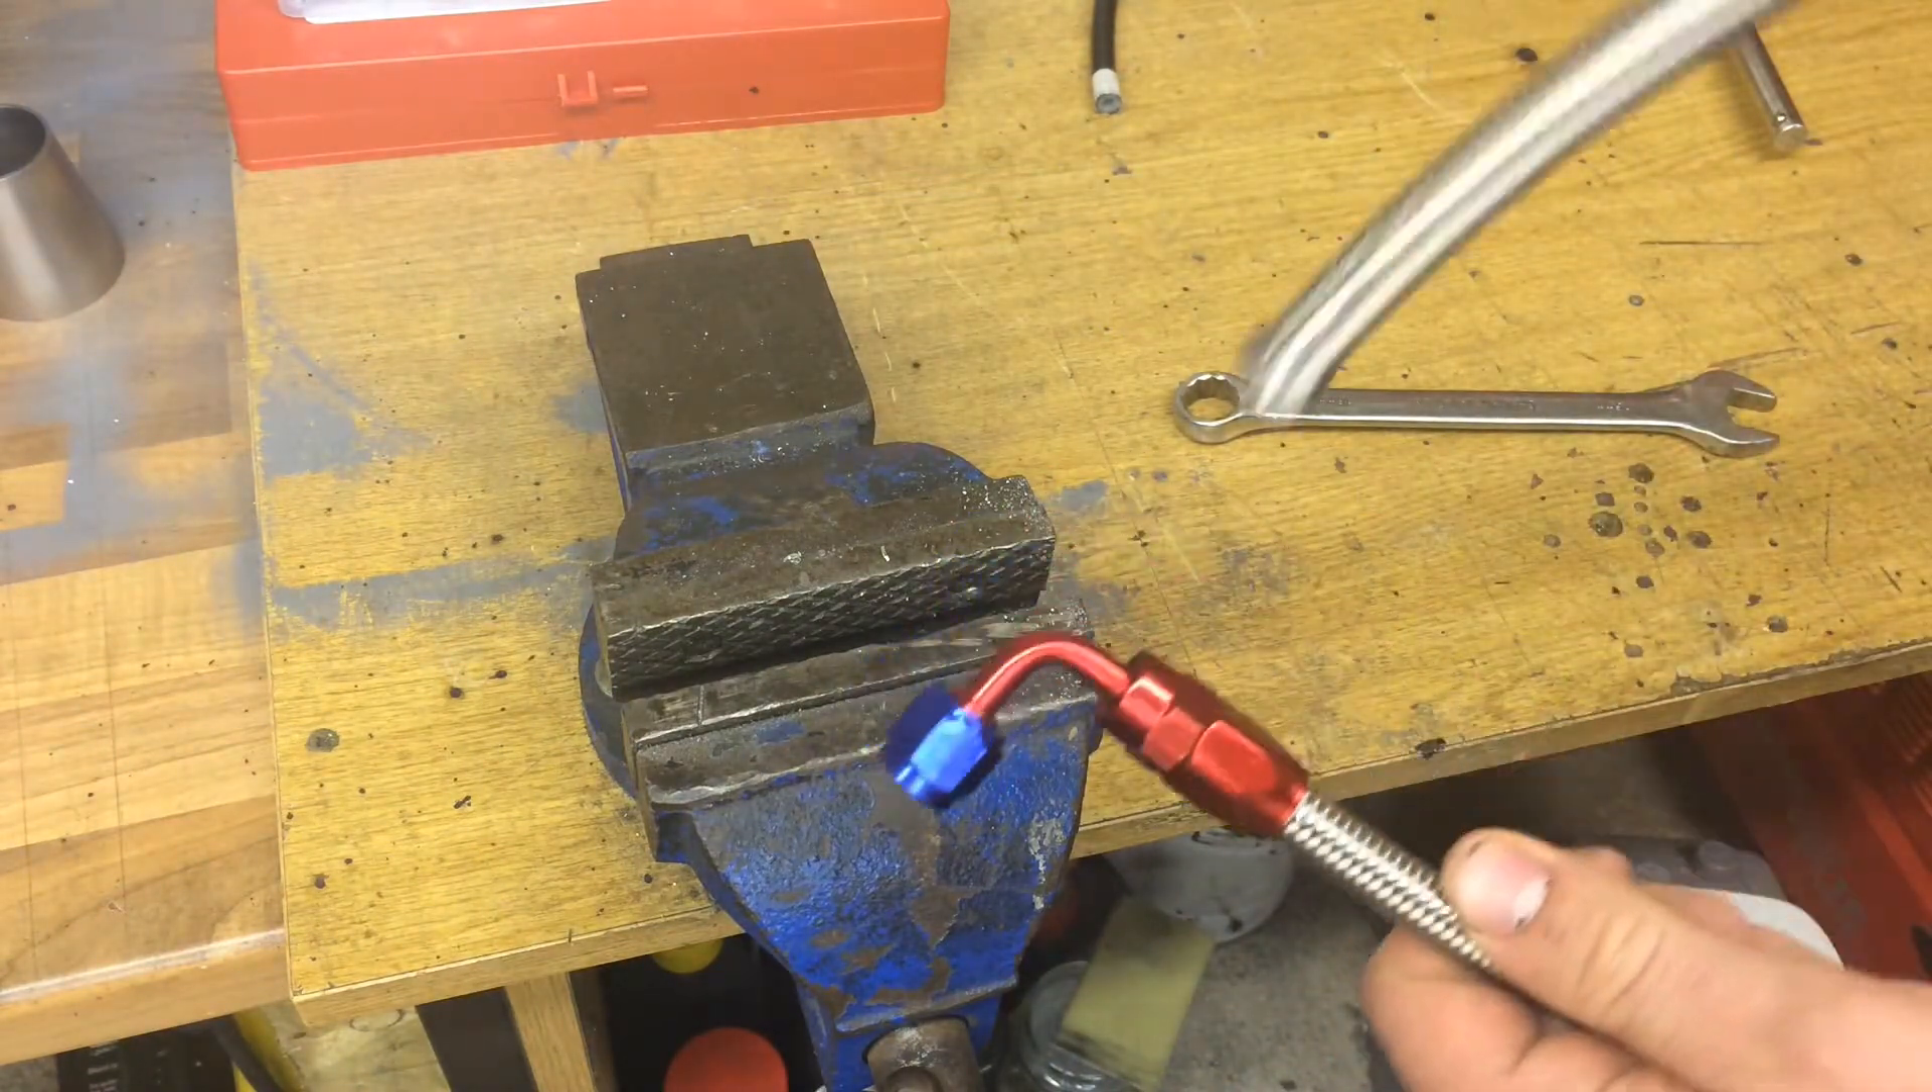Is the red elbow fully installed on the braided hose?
Yes.